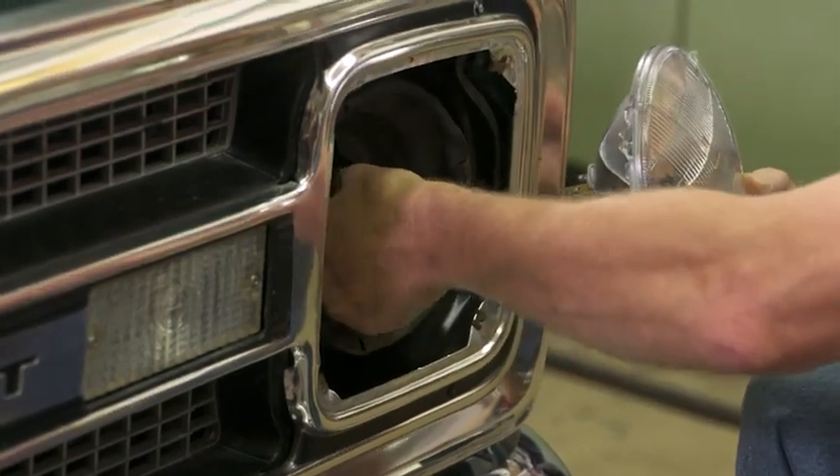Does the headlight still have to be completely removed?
No.